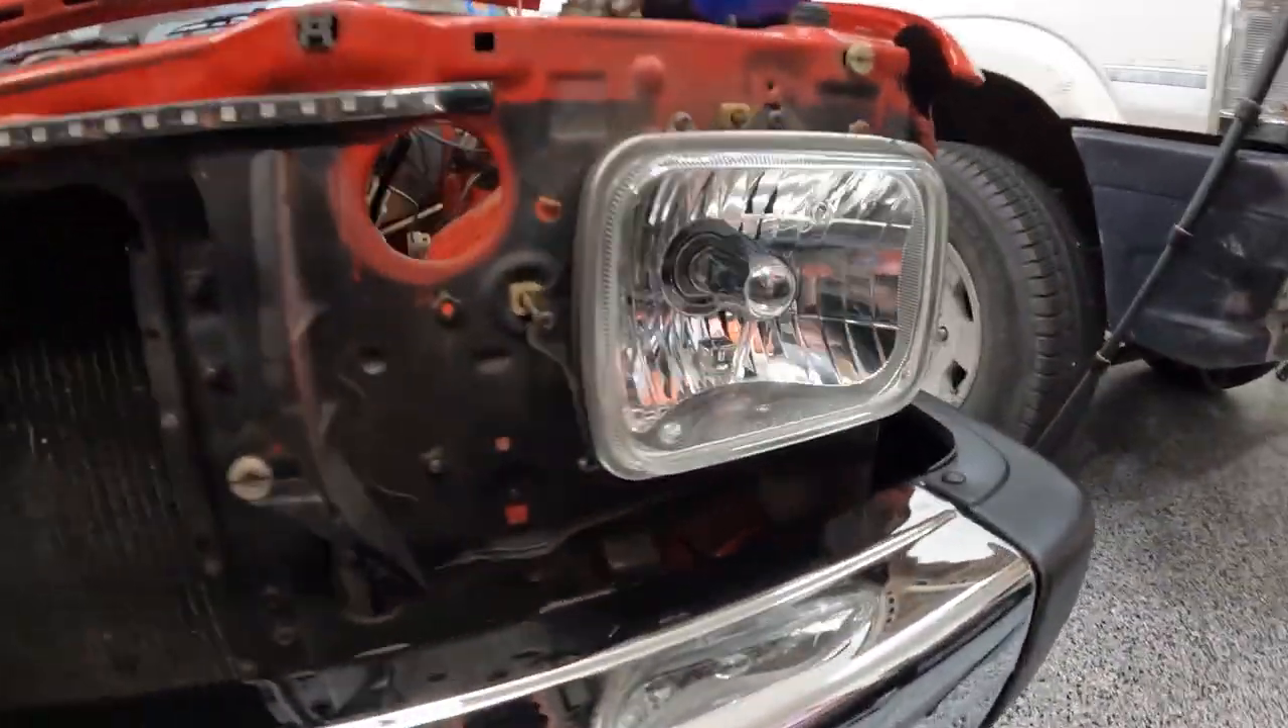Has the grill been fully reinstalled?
No.